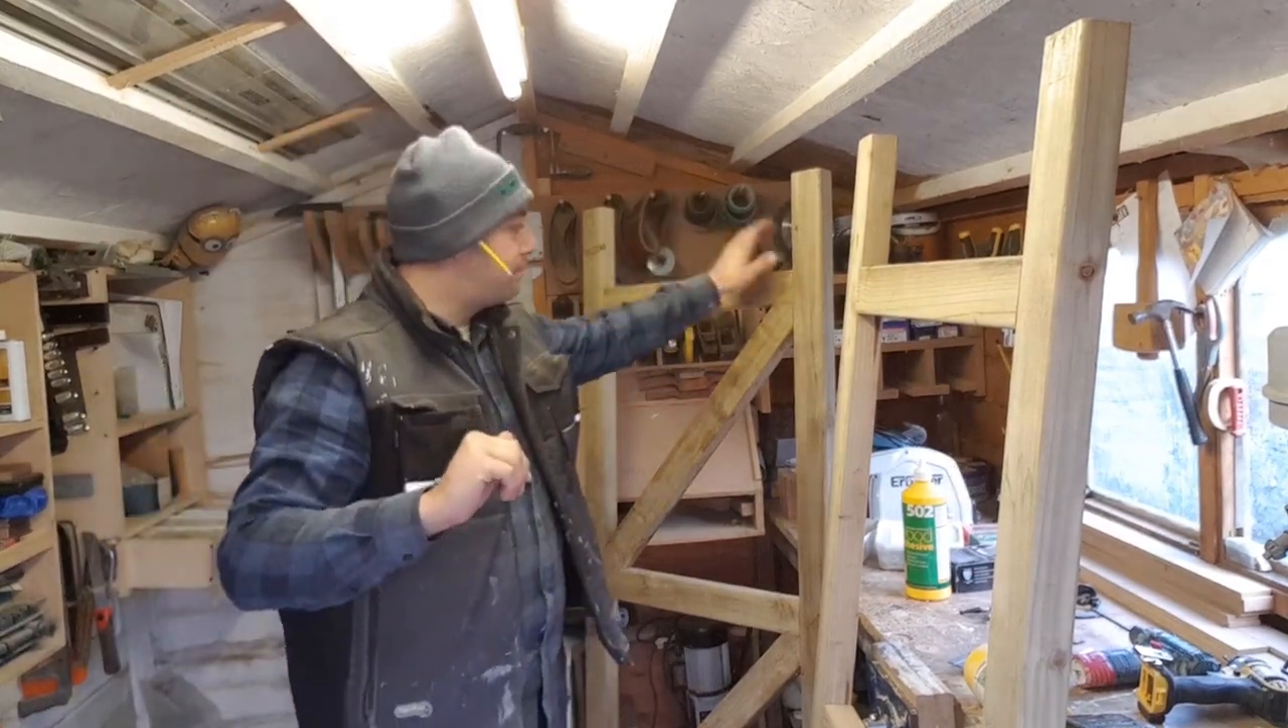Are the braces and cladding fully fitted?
No.